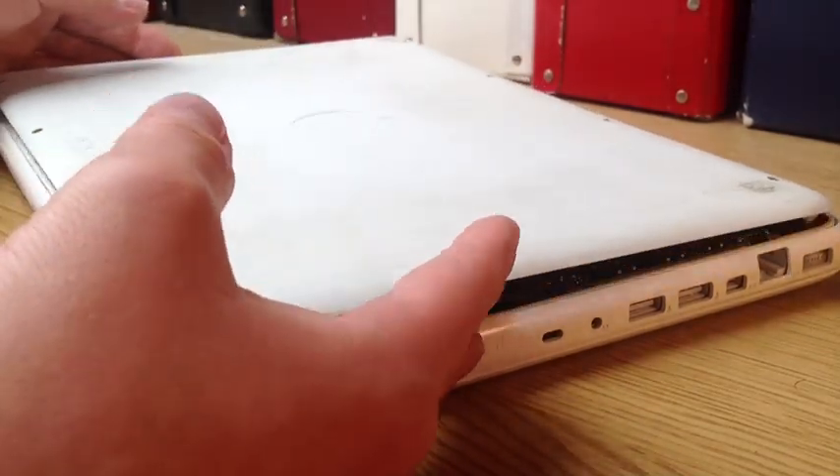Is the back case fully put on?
No.